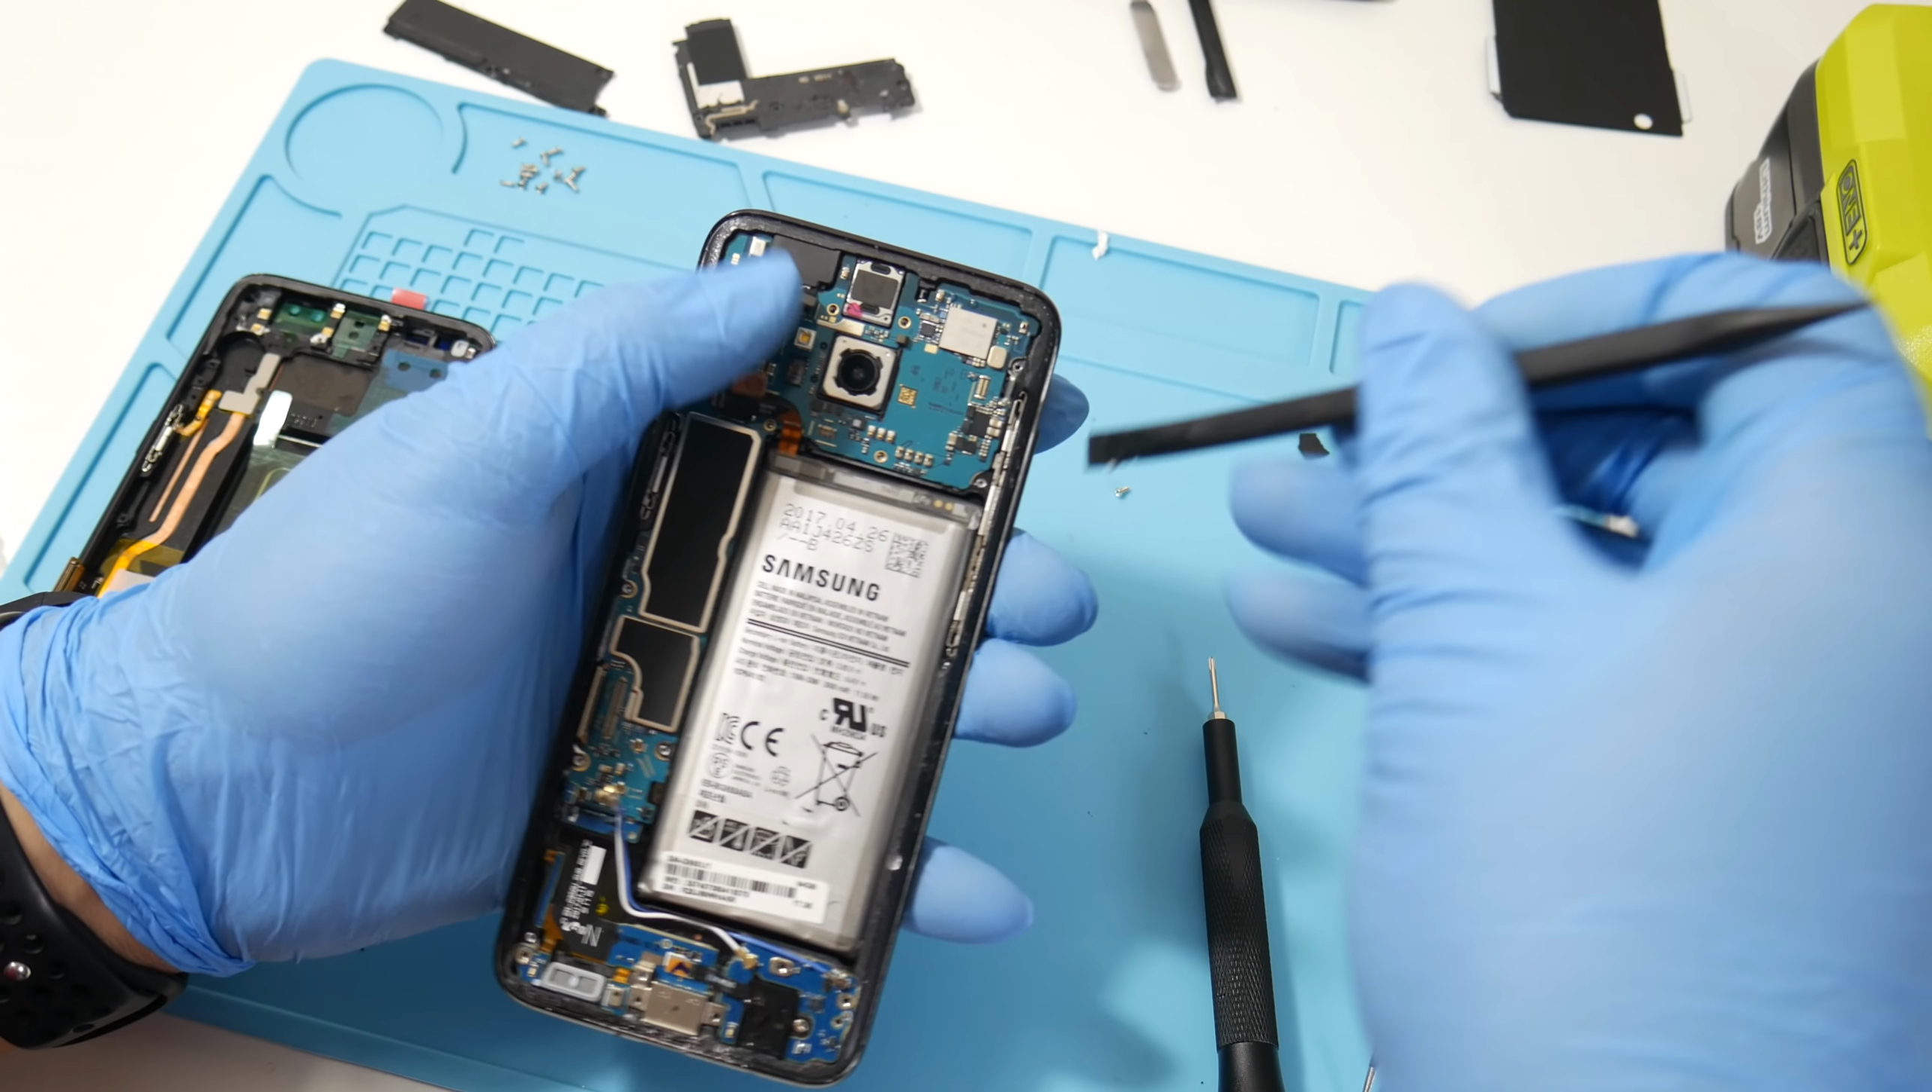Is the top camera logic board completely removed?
No.